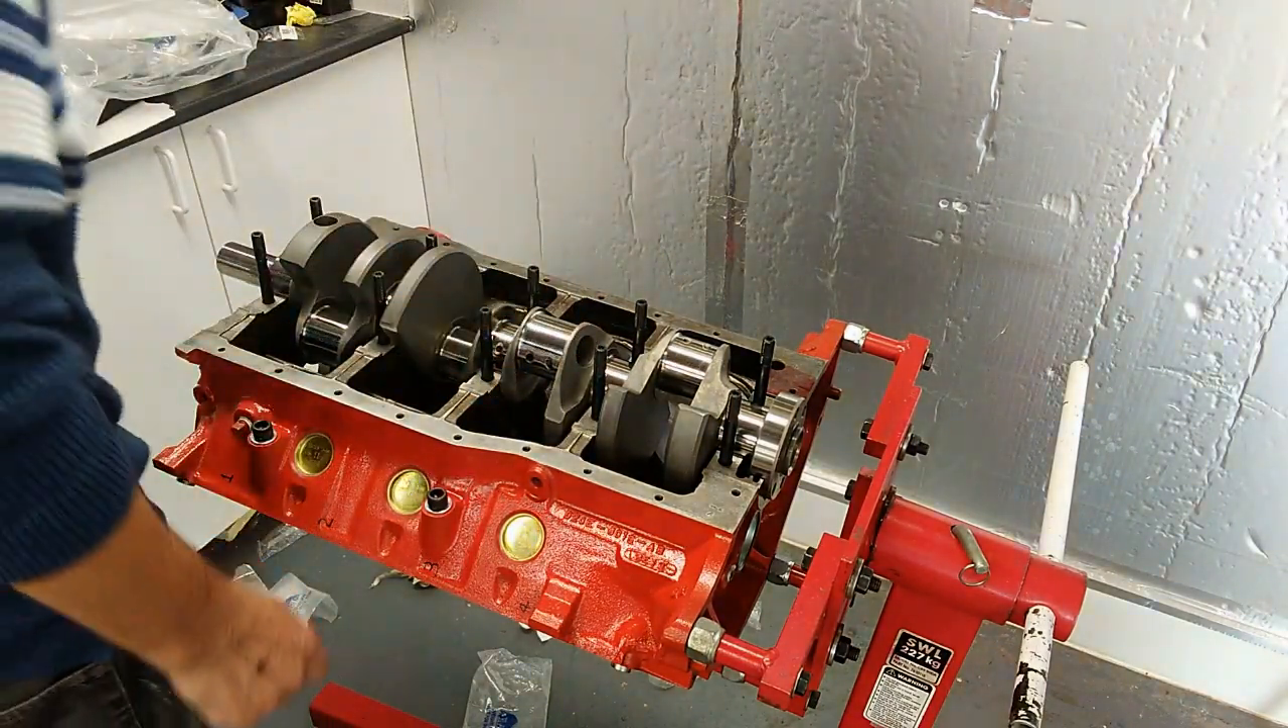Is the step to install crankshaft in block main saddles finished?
Yes.